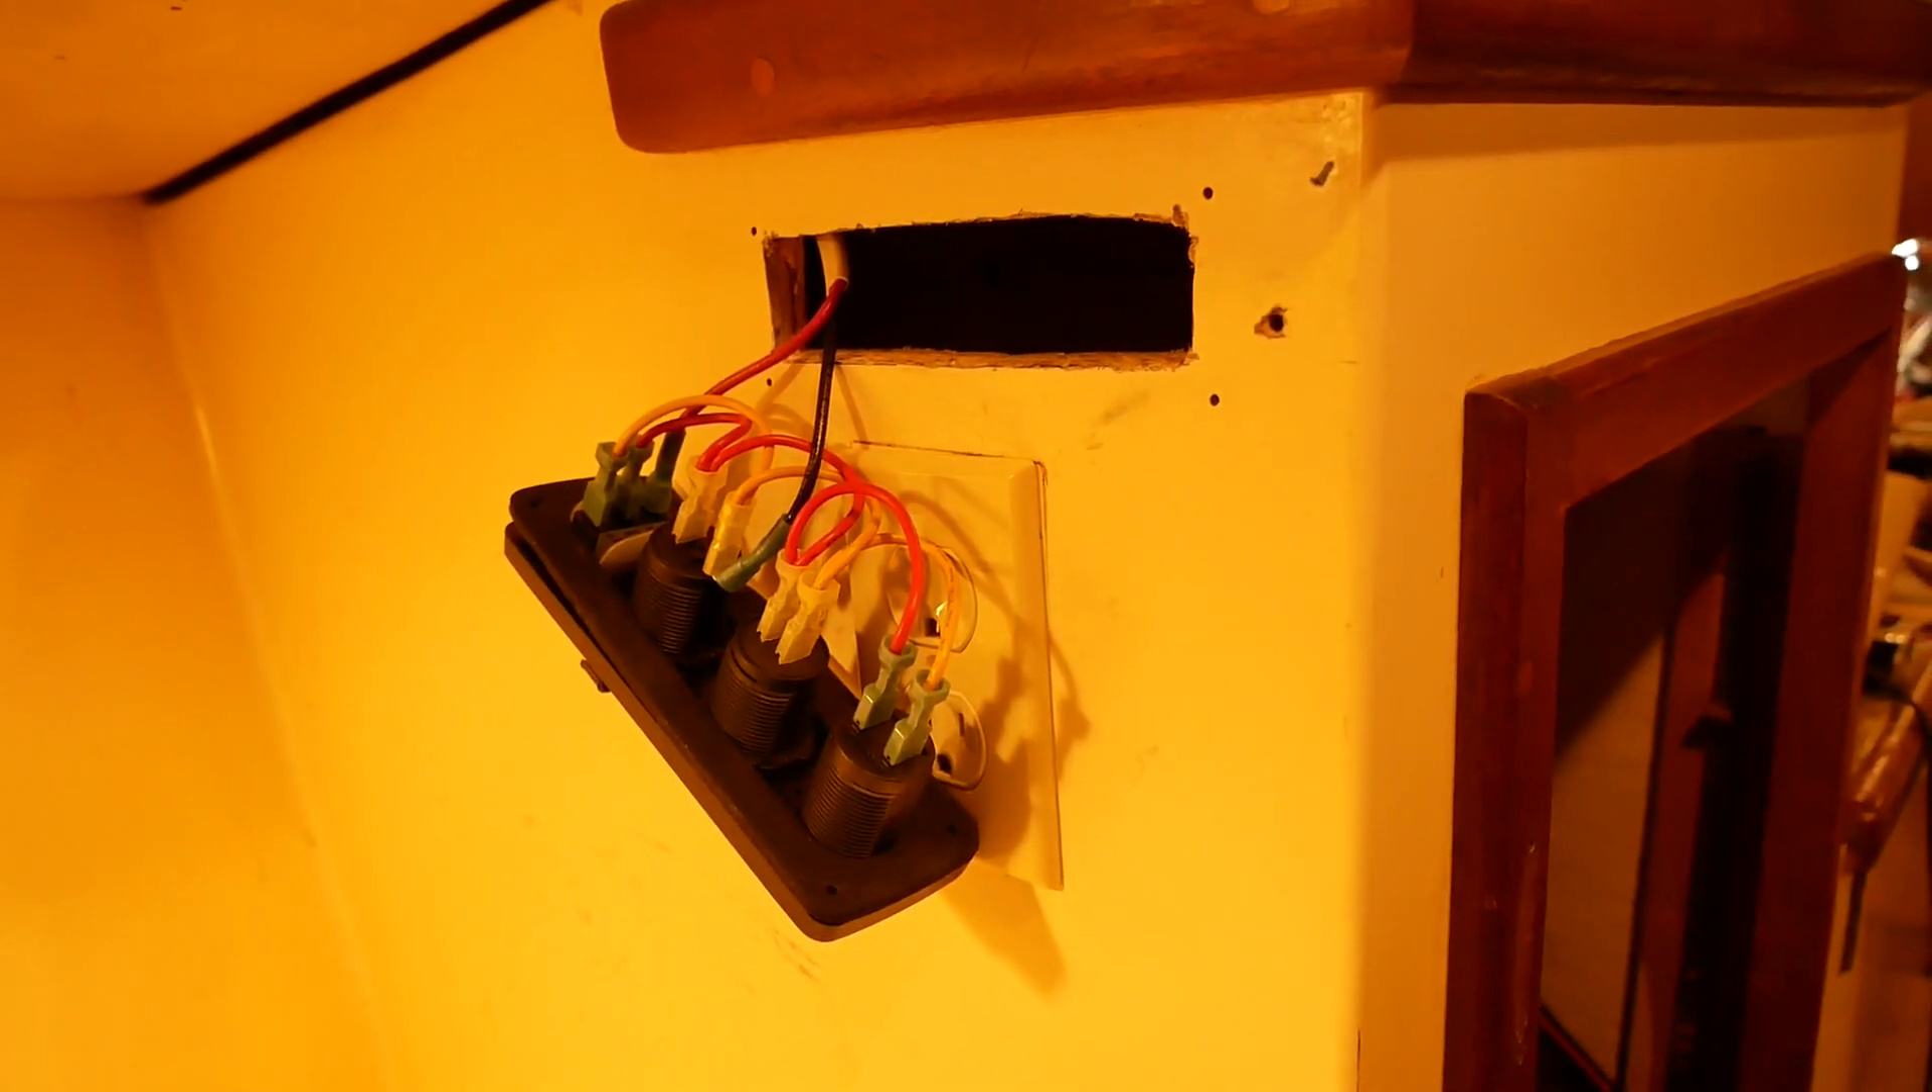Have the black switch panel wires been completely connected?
Yes.